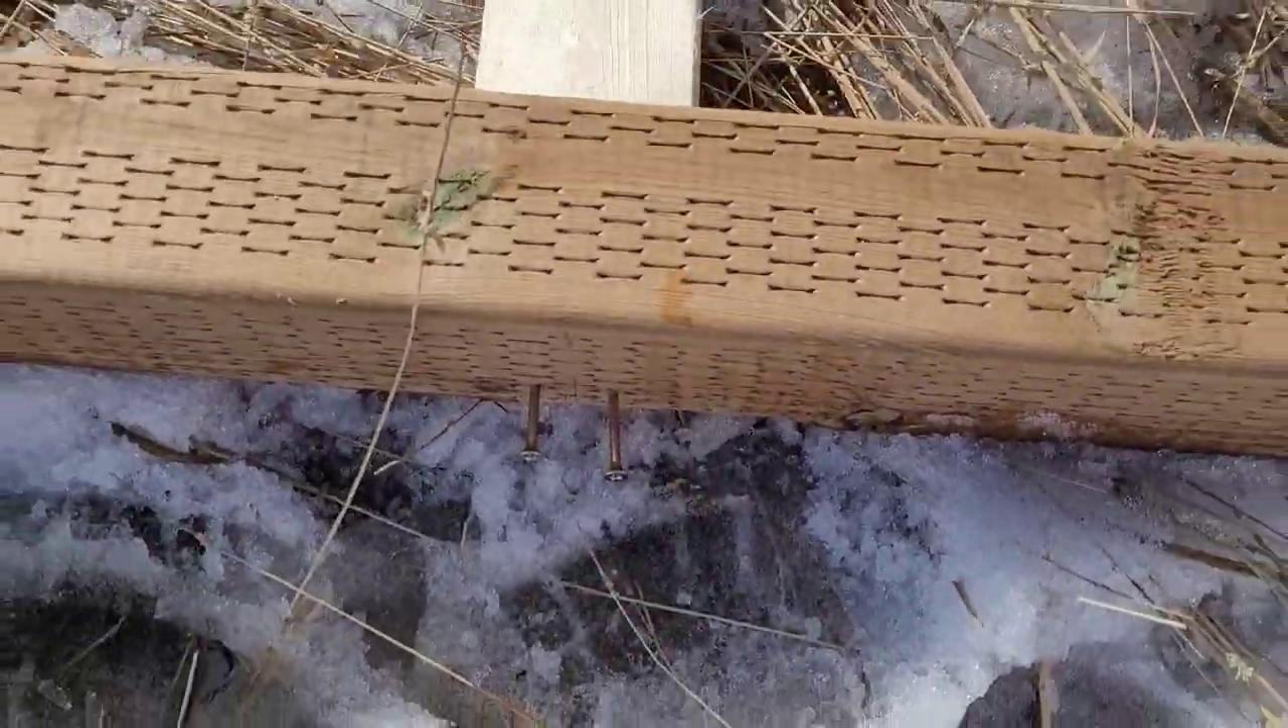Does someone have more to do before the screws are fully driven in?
Yes.